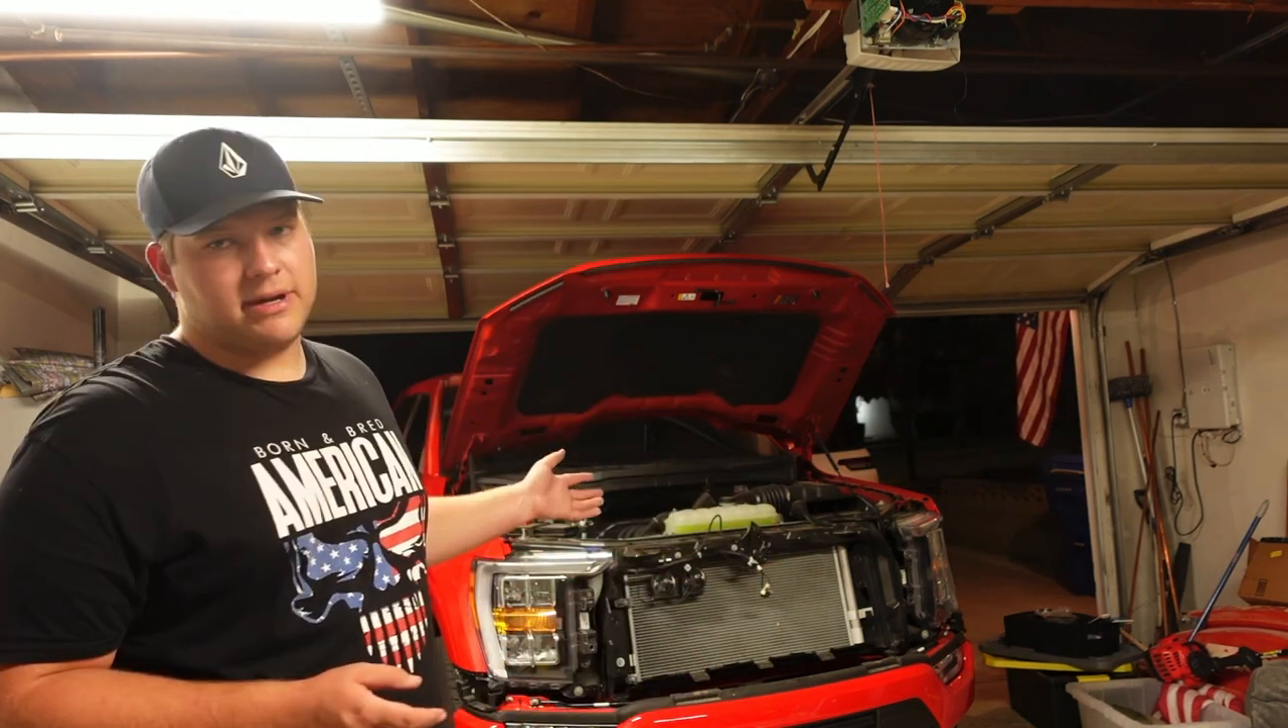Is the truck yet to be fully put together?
Yes.